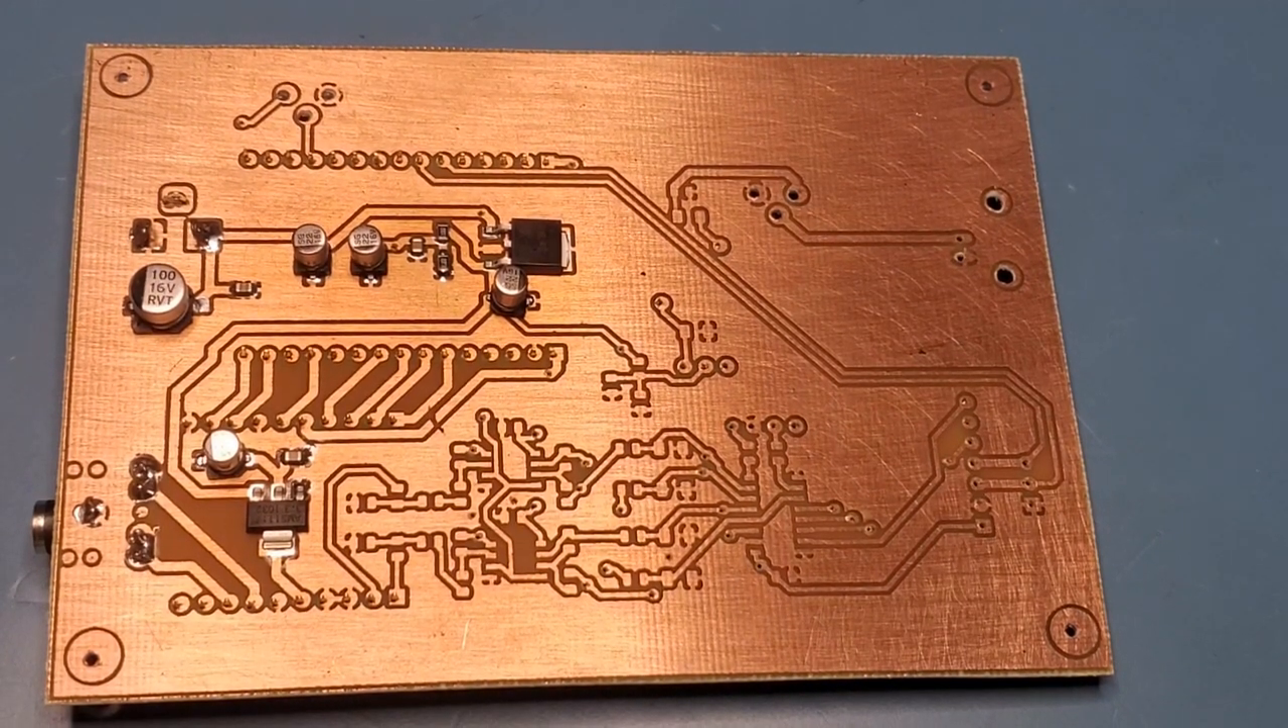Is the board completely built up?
No.